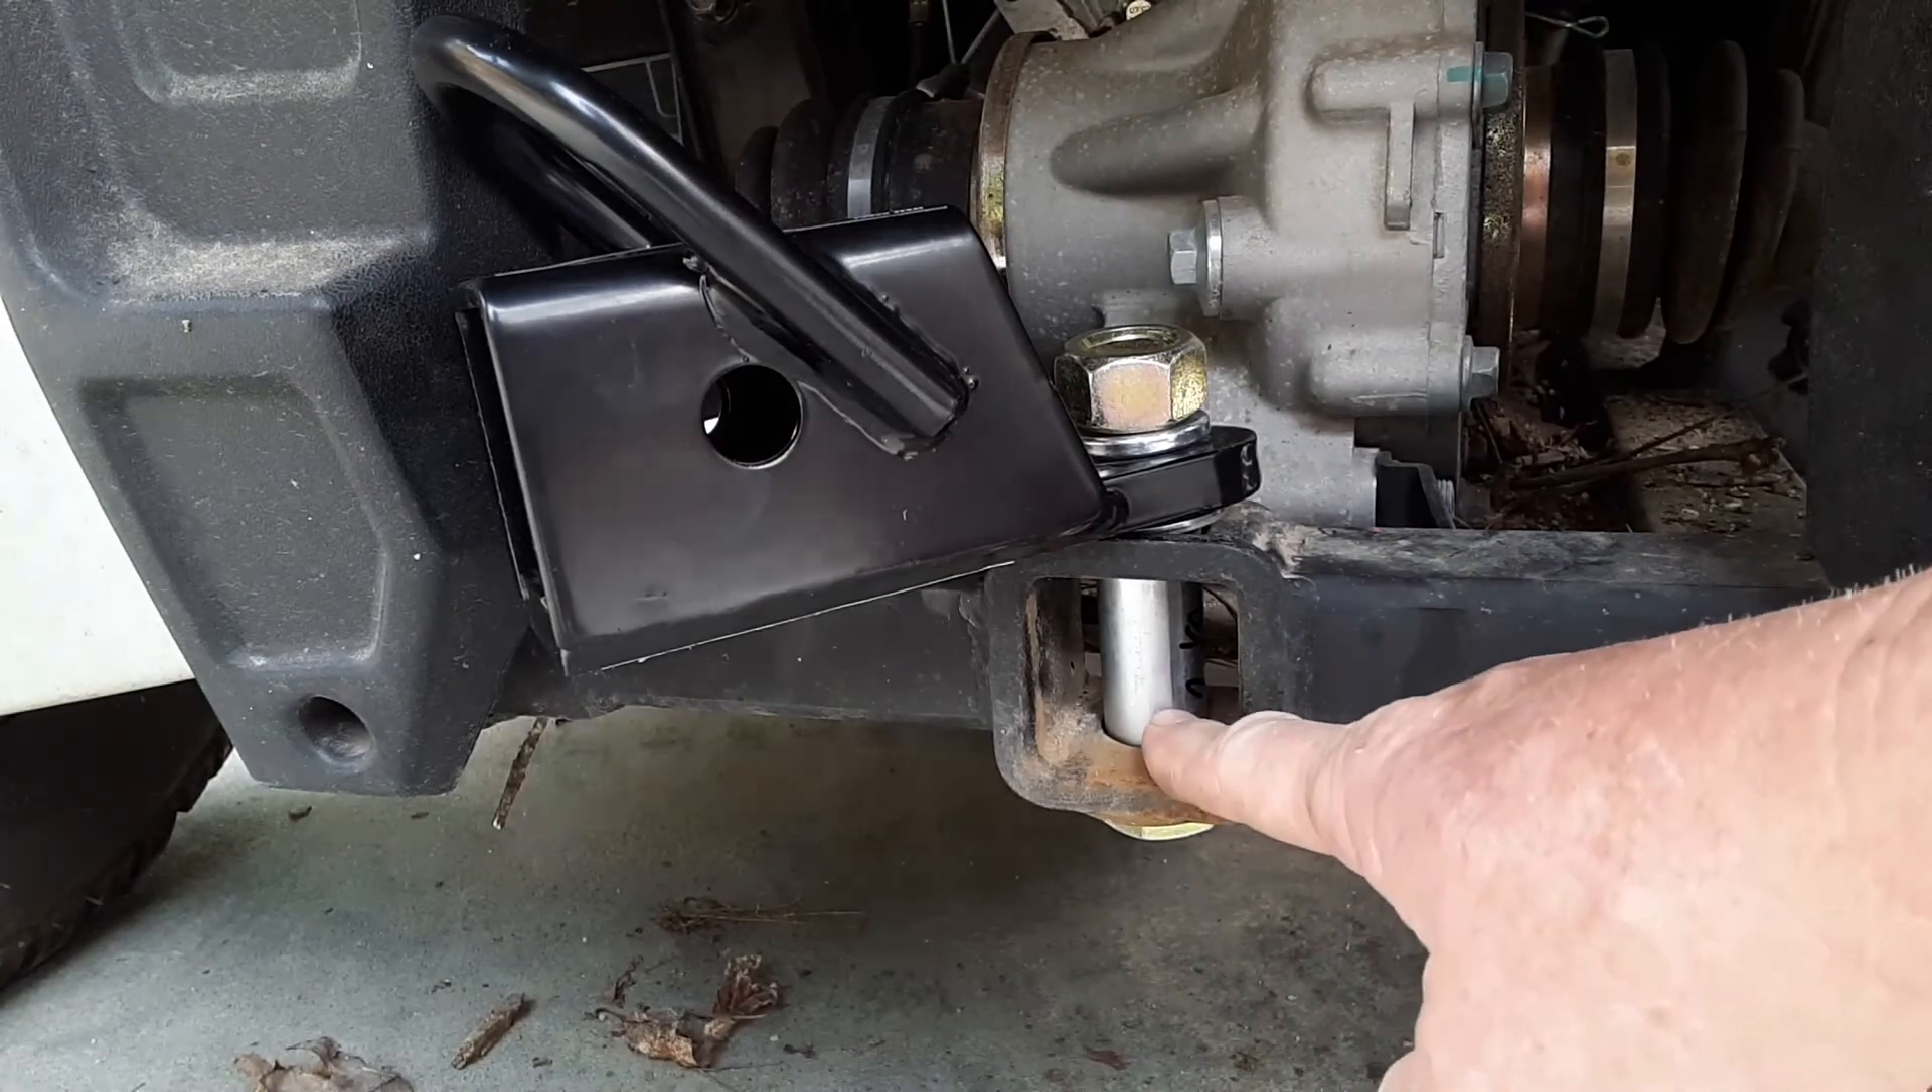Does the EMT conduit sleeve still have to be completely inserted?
No.